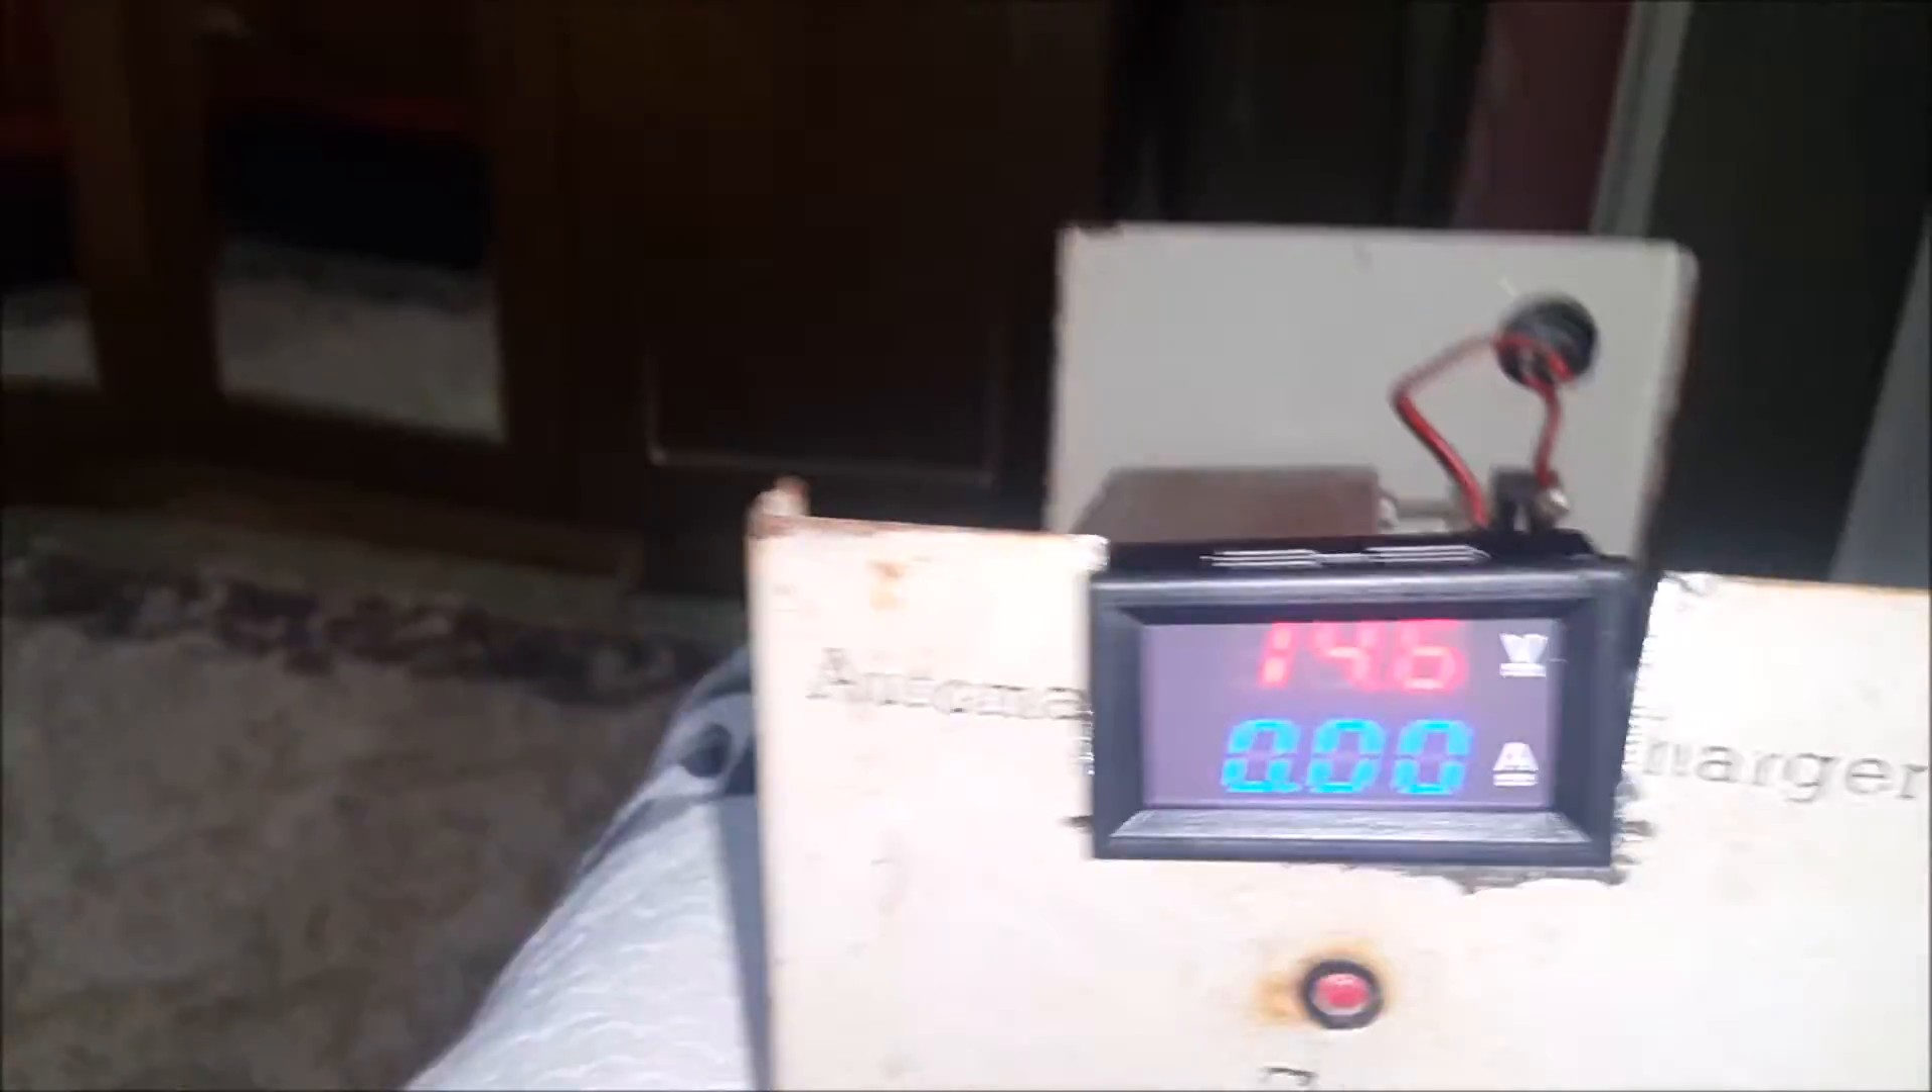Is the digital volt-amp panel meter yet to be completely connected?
No.